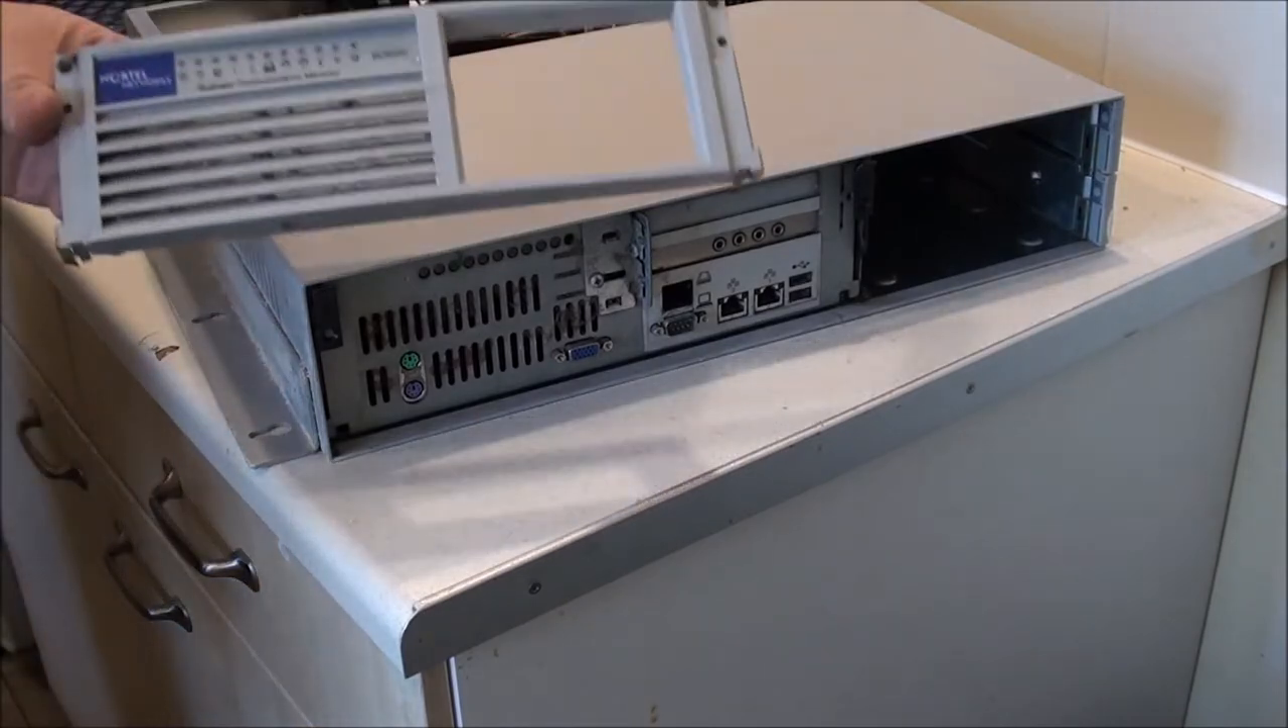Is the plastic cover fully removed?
Yes.